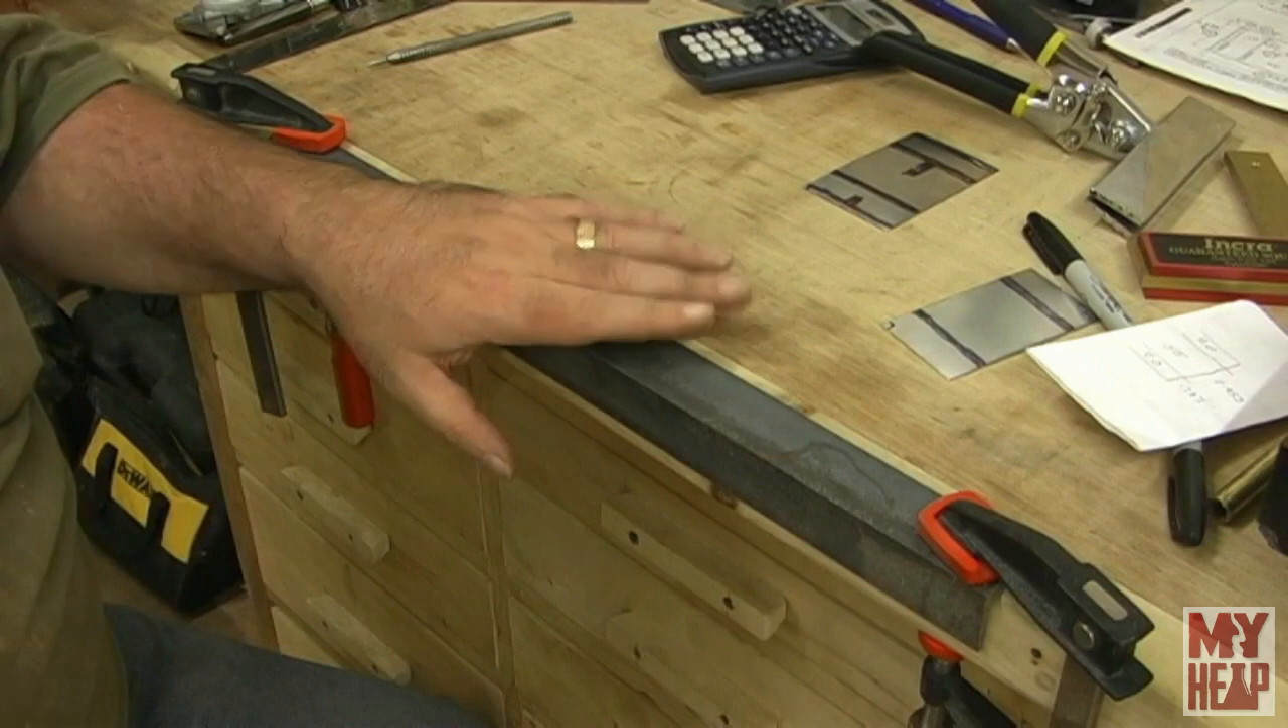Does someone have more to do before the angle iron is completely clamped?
No.